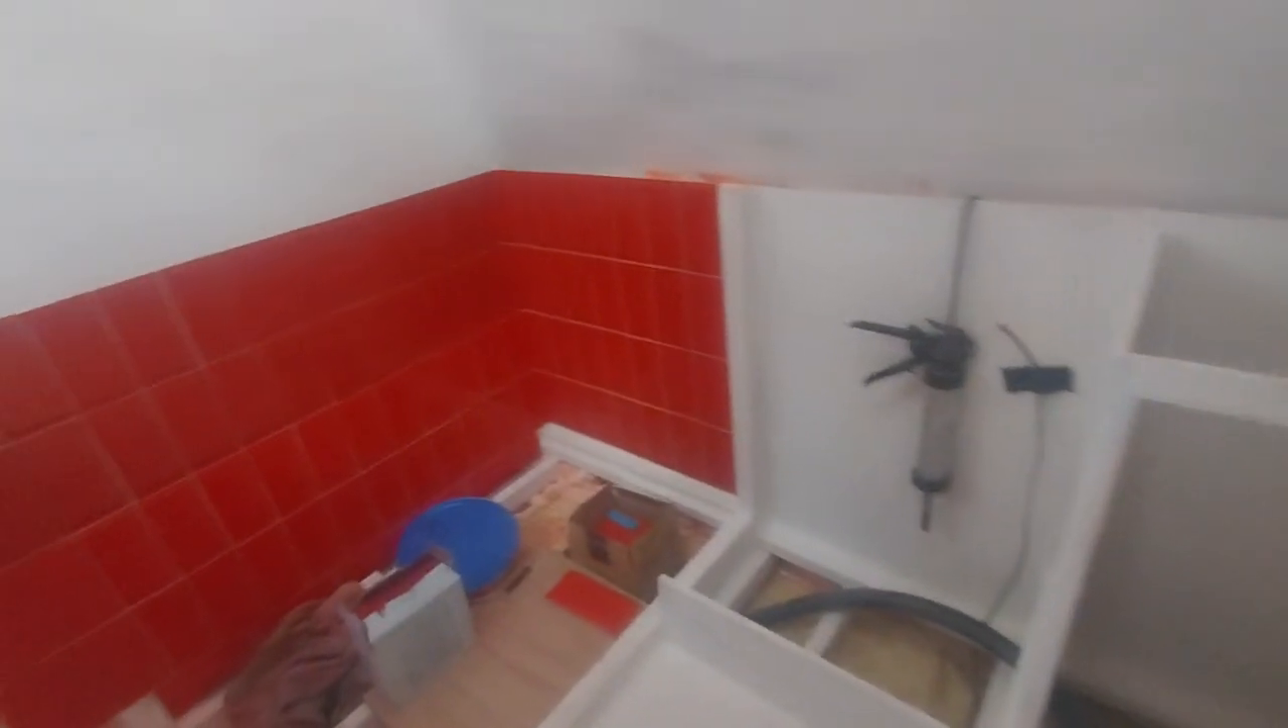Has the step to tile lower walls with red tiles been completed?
Yes.